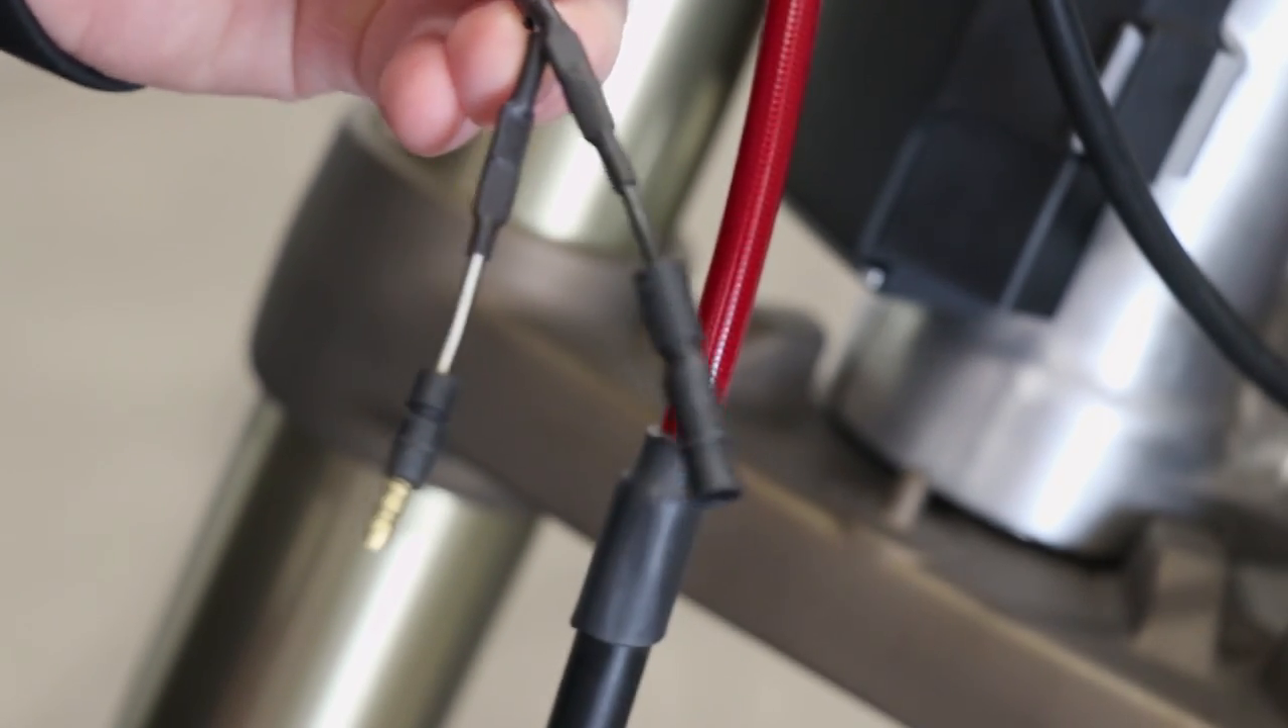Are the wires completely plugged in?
No.